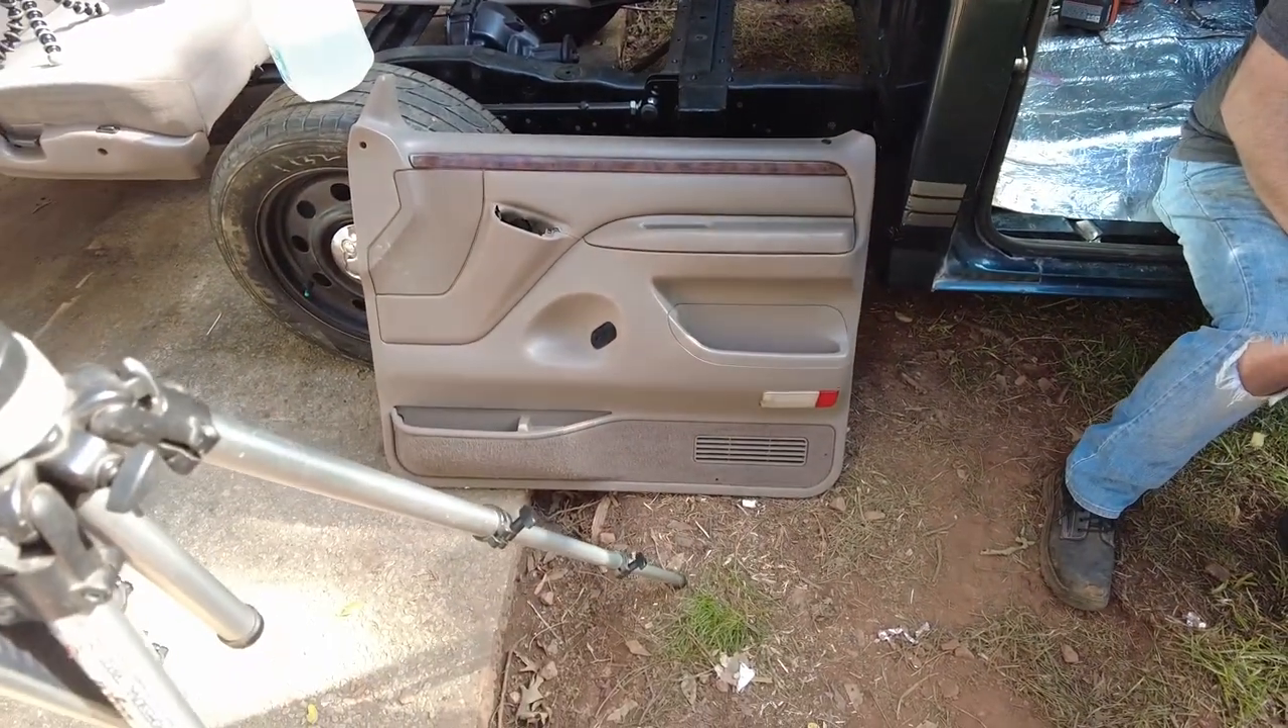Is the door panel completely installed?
No.